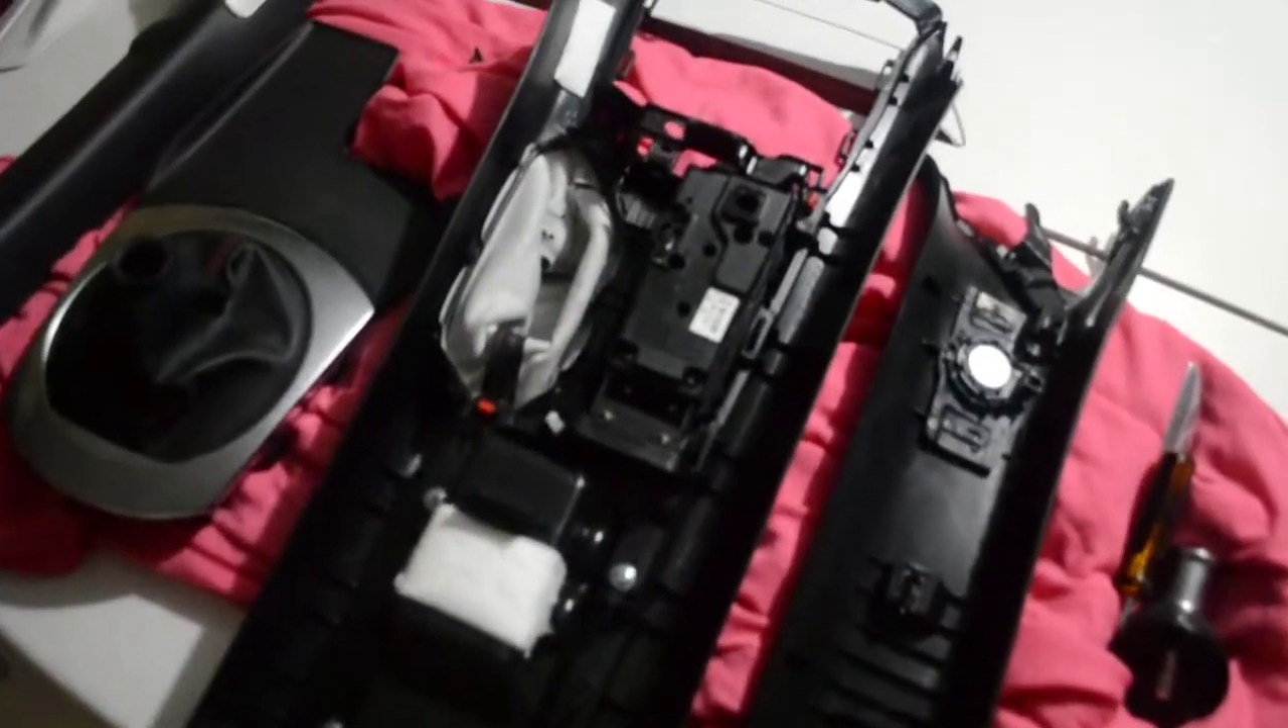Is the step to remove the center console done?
Yes.